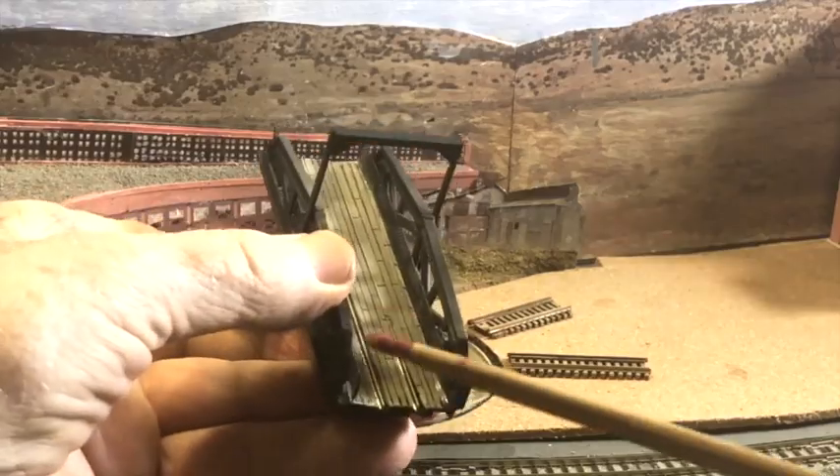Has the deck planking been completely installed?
Yes.